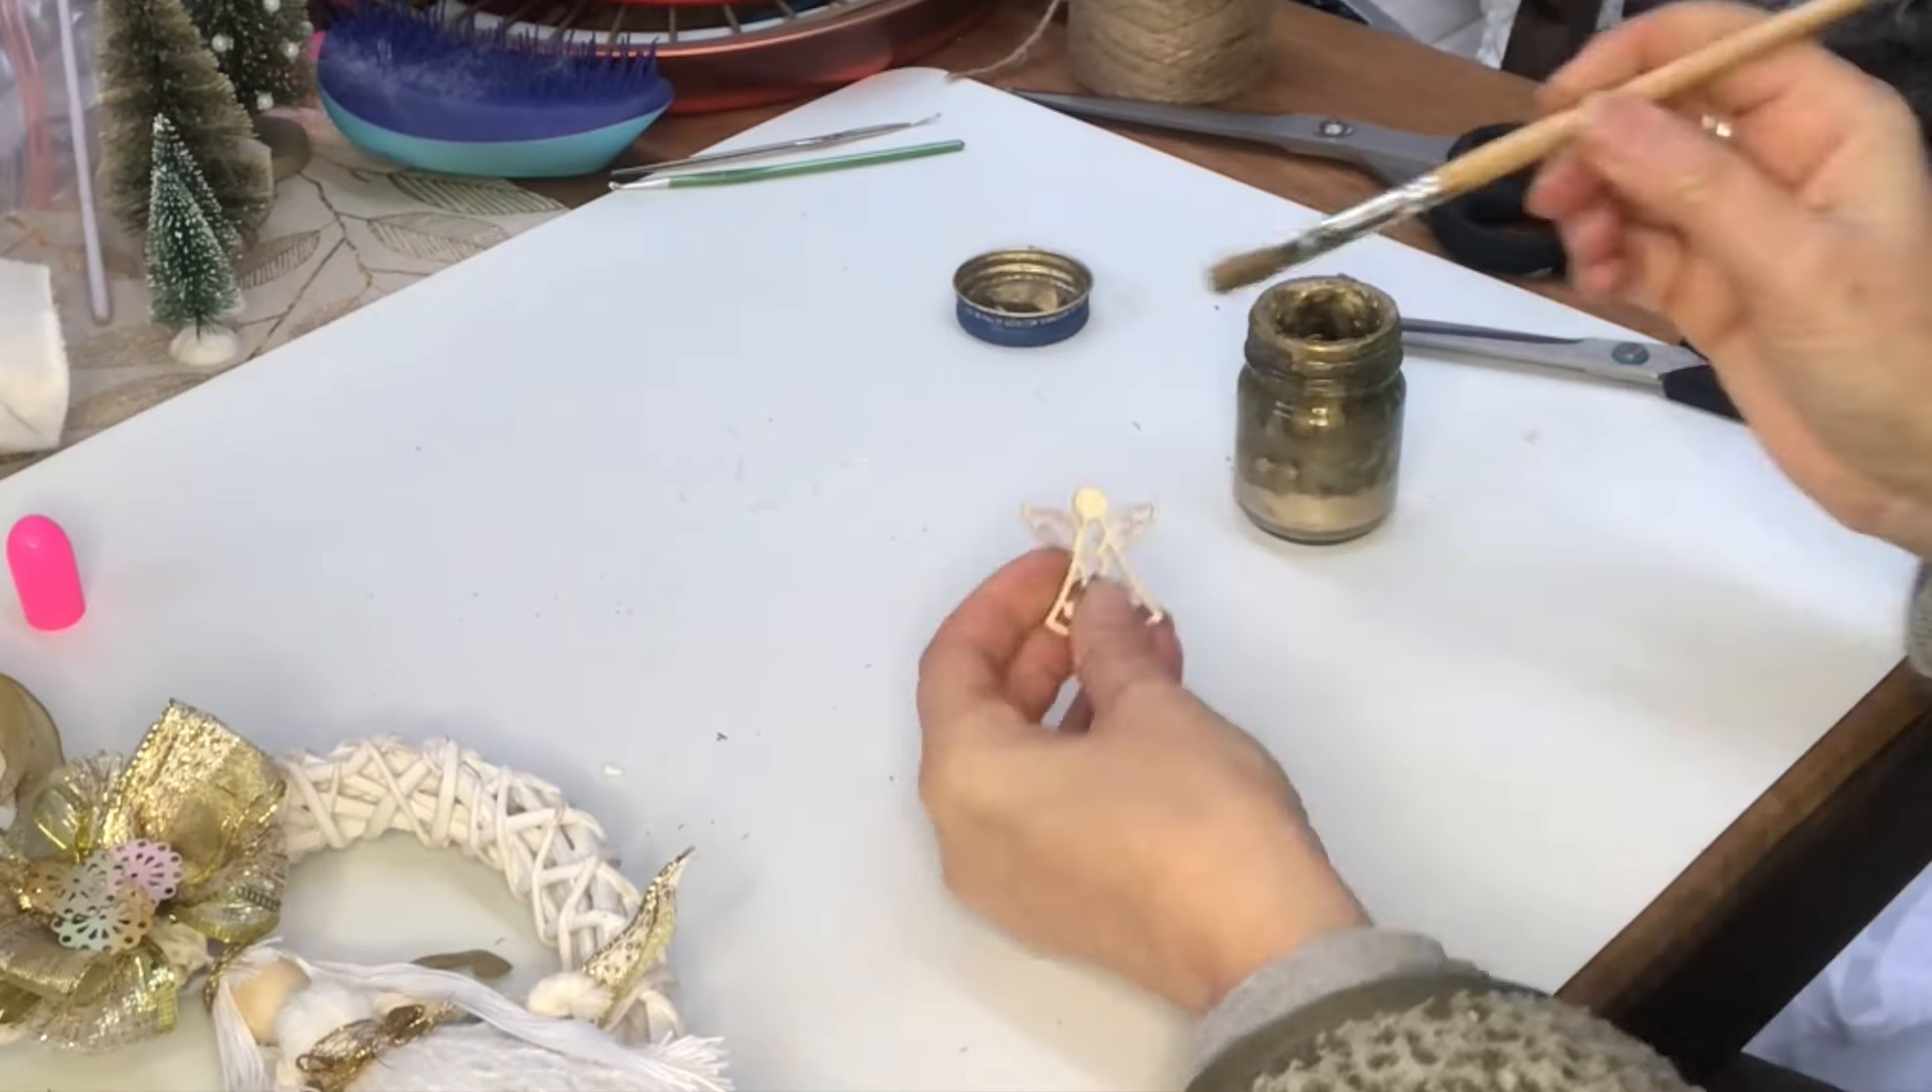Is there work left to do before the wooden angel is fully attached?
Yes.